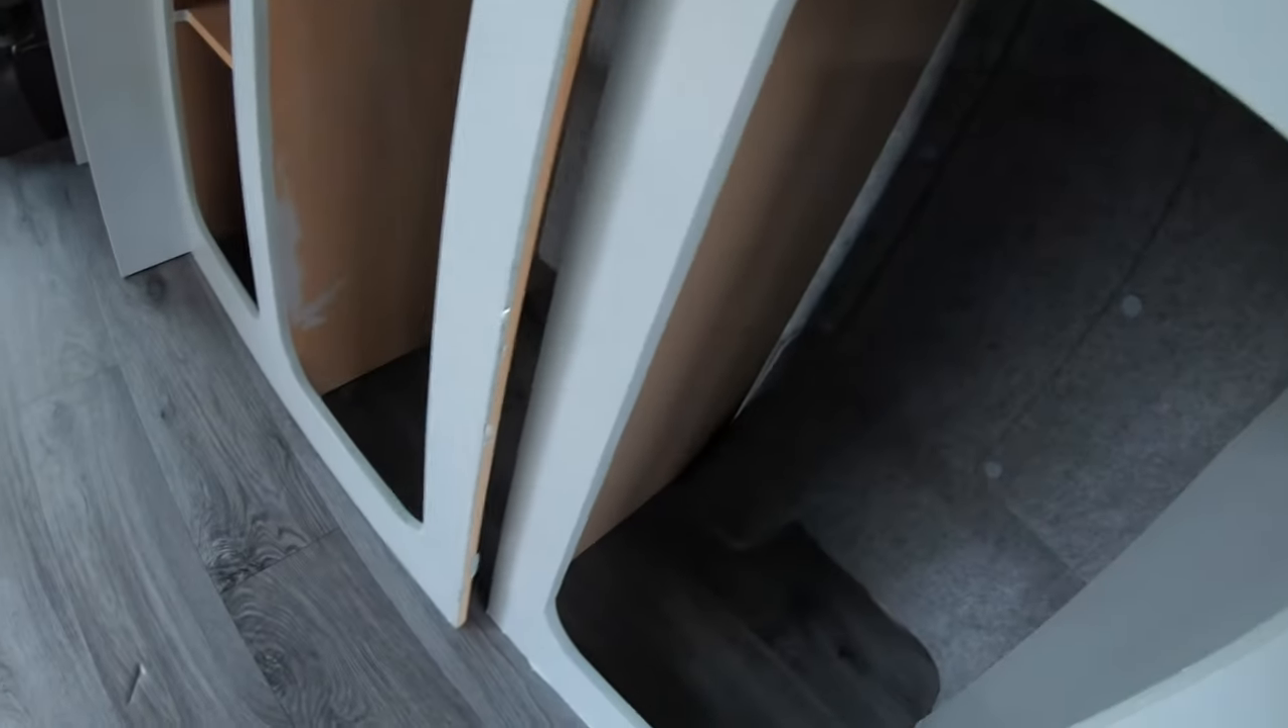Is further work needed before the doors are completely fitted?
Yes.